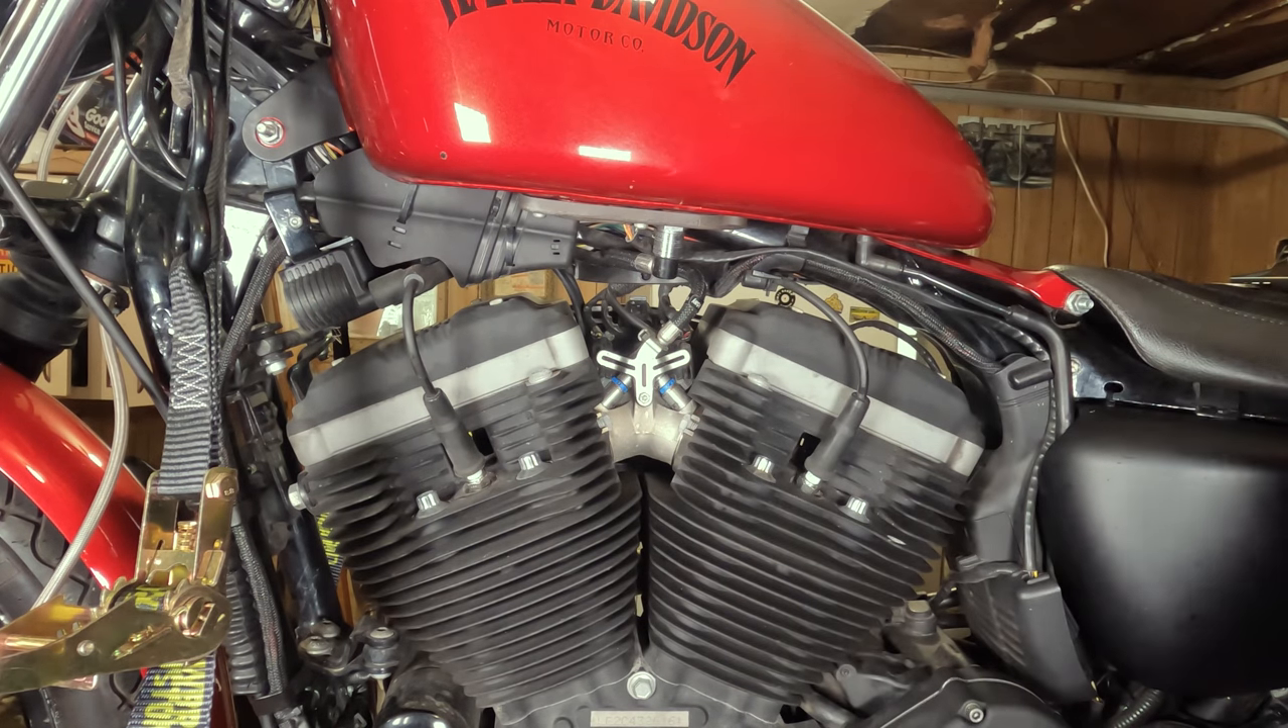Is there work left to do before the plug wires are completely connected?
No.